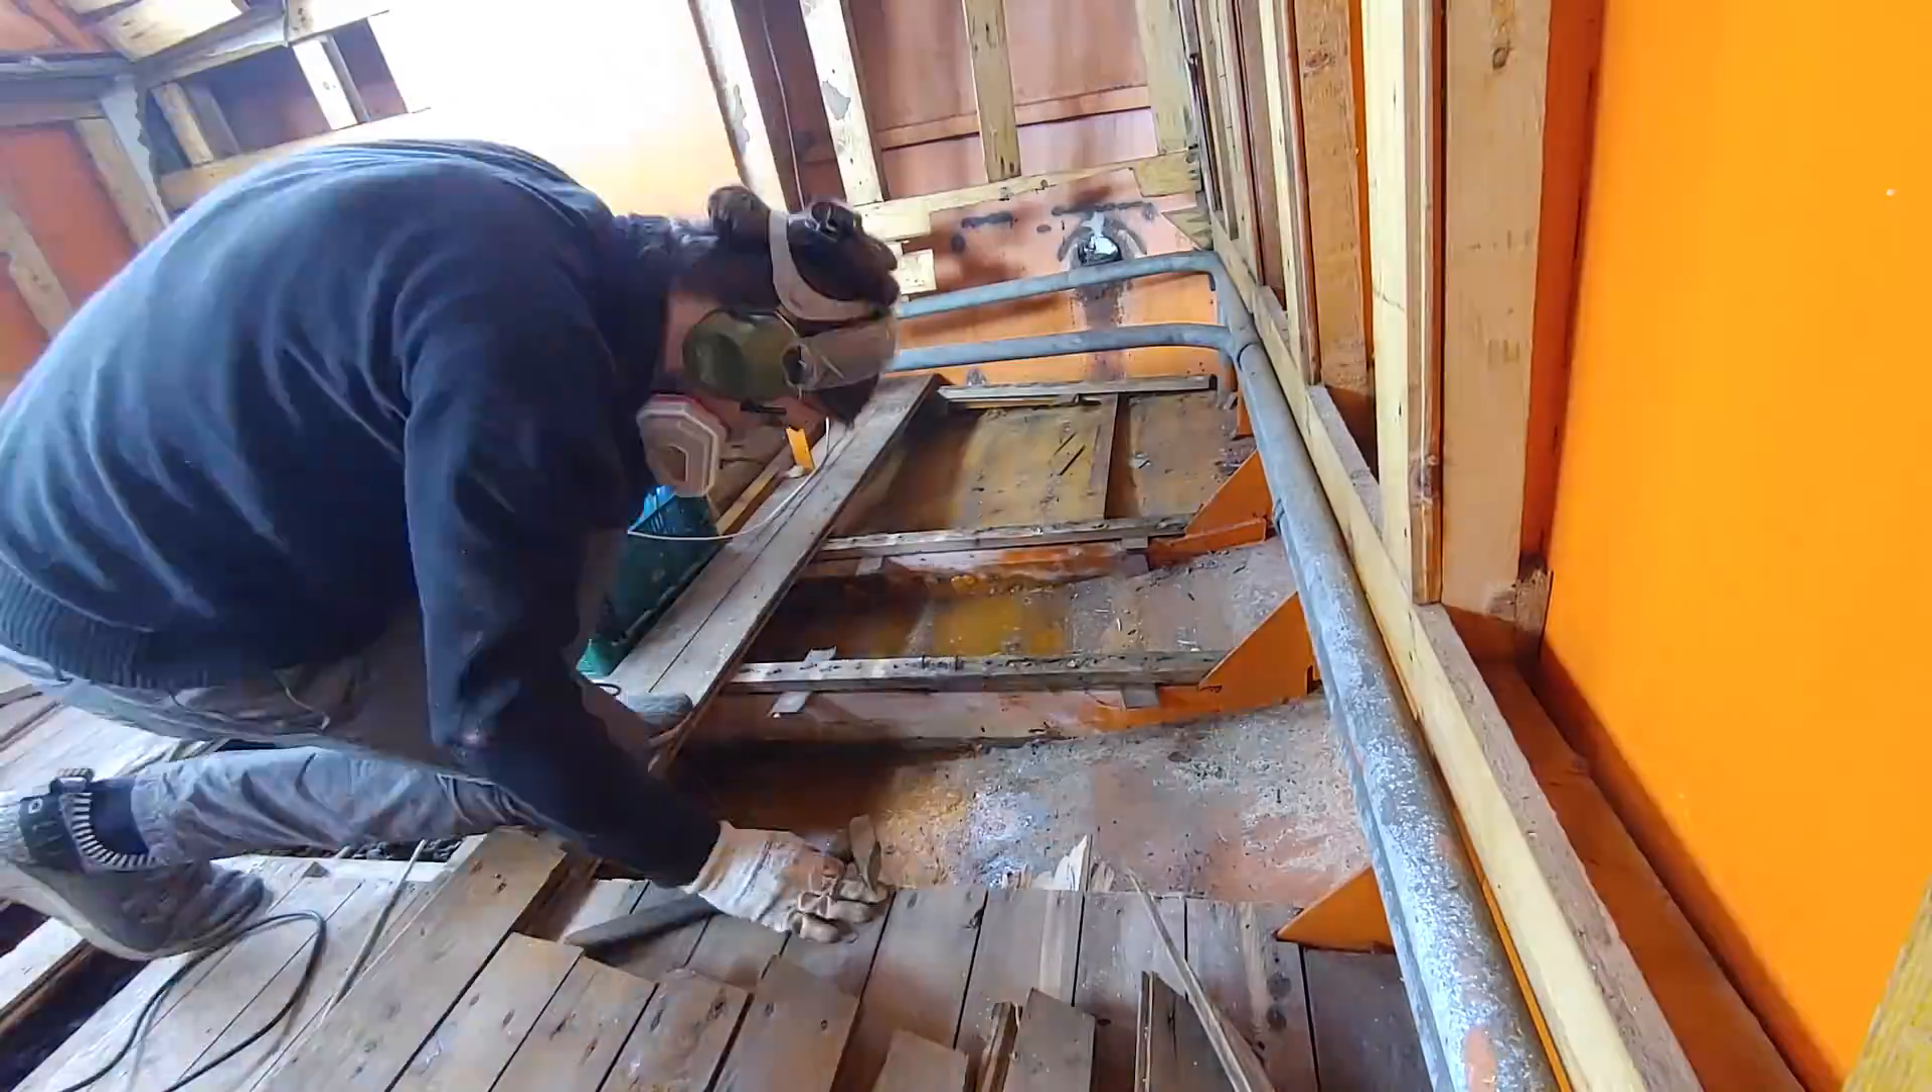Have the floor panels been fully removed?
No.